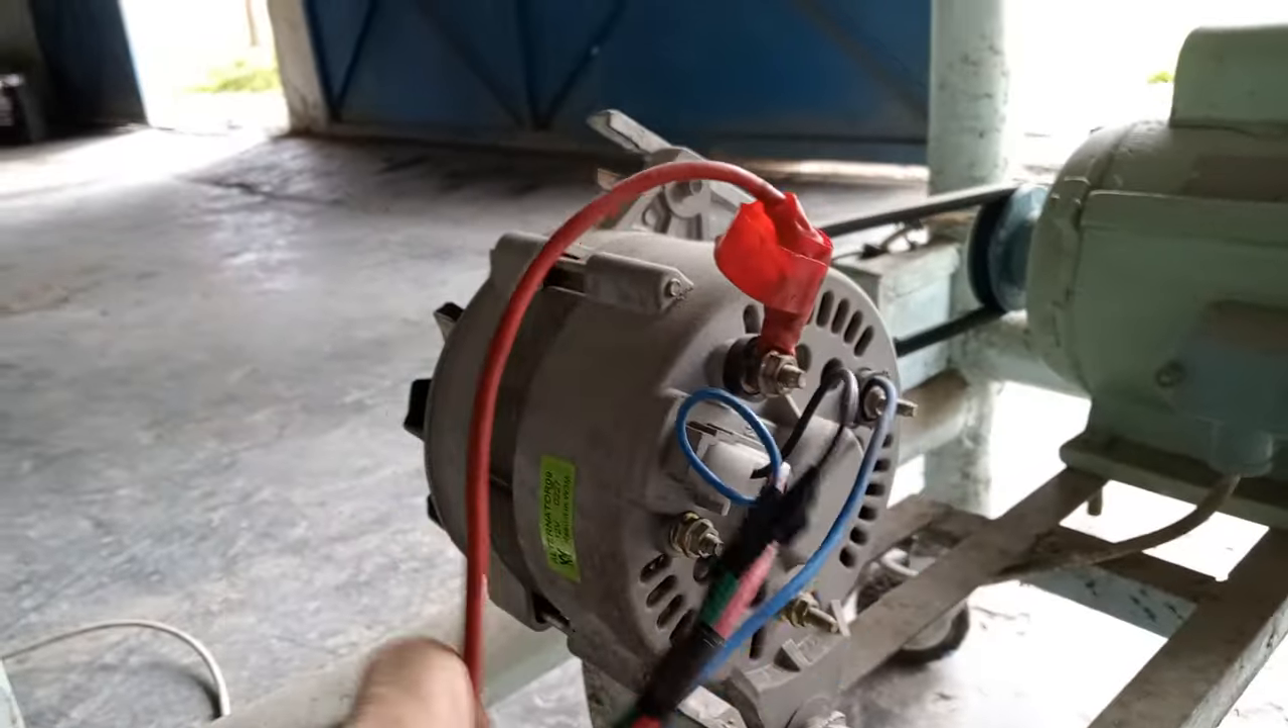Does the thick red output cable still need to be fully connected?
No.